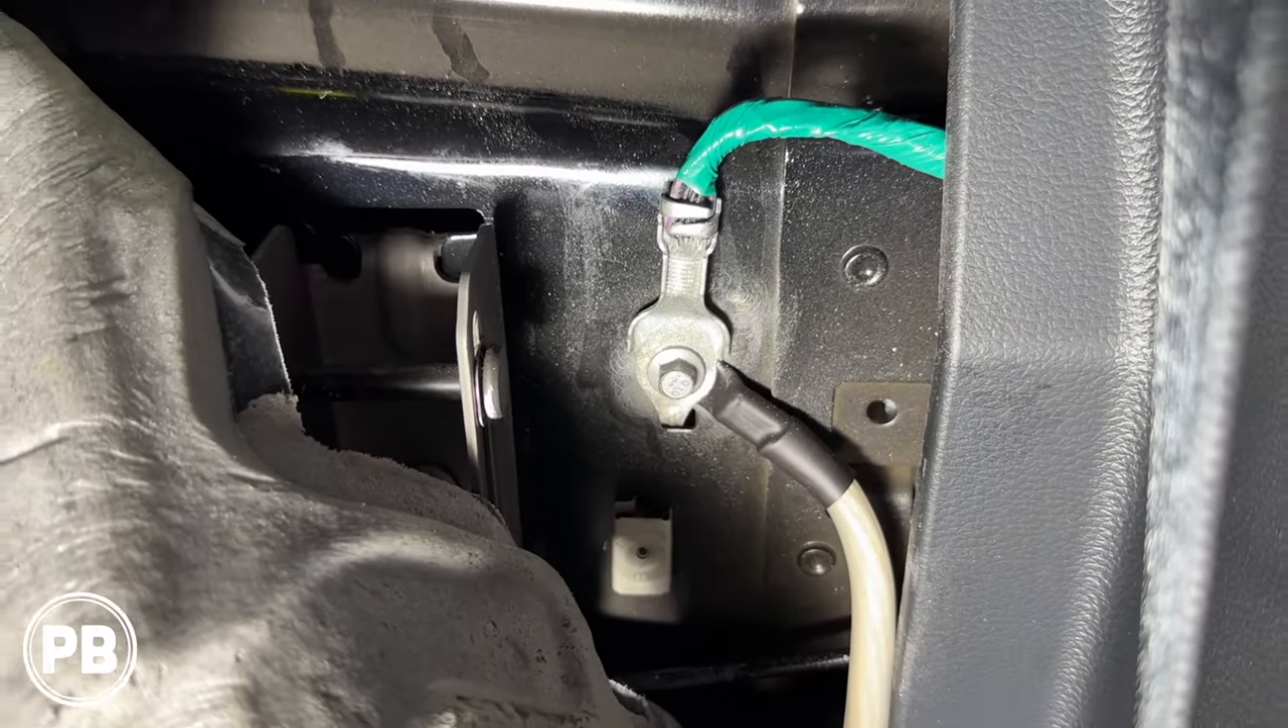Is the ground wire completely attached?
Yes.